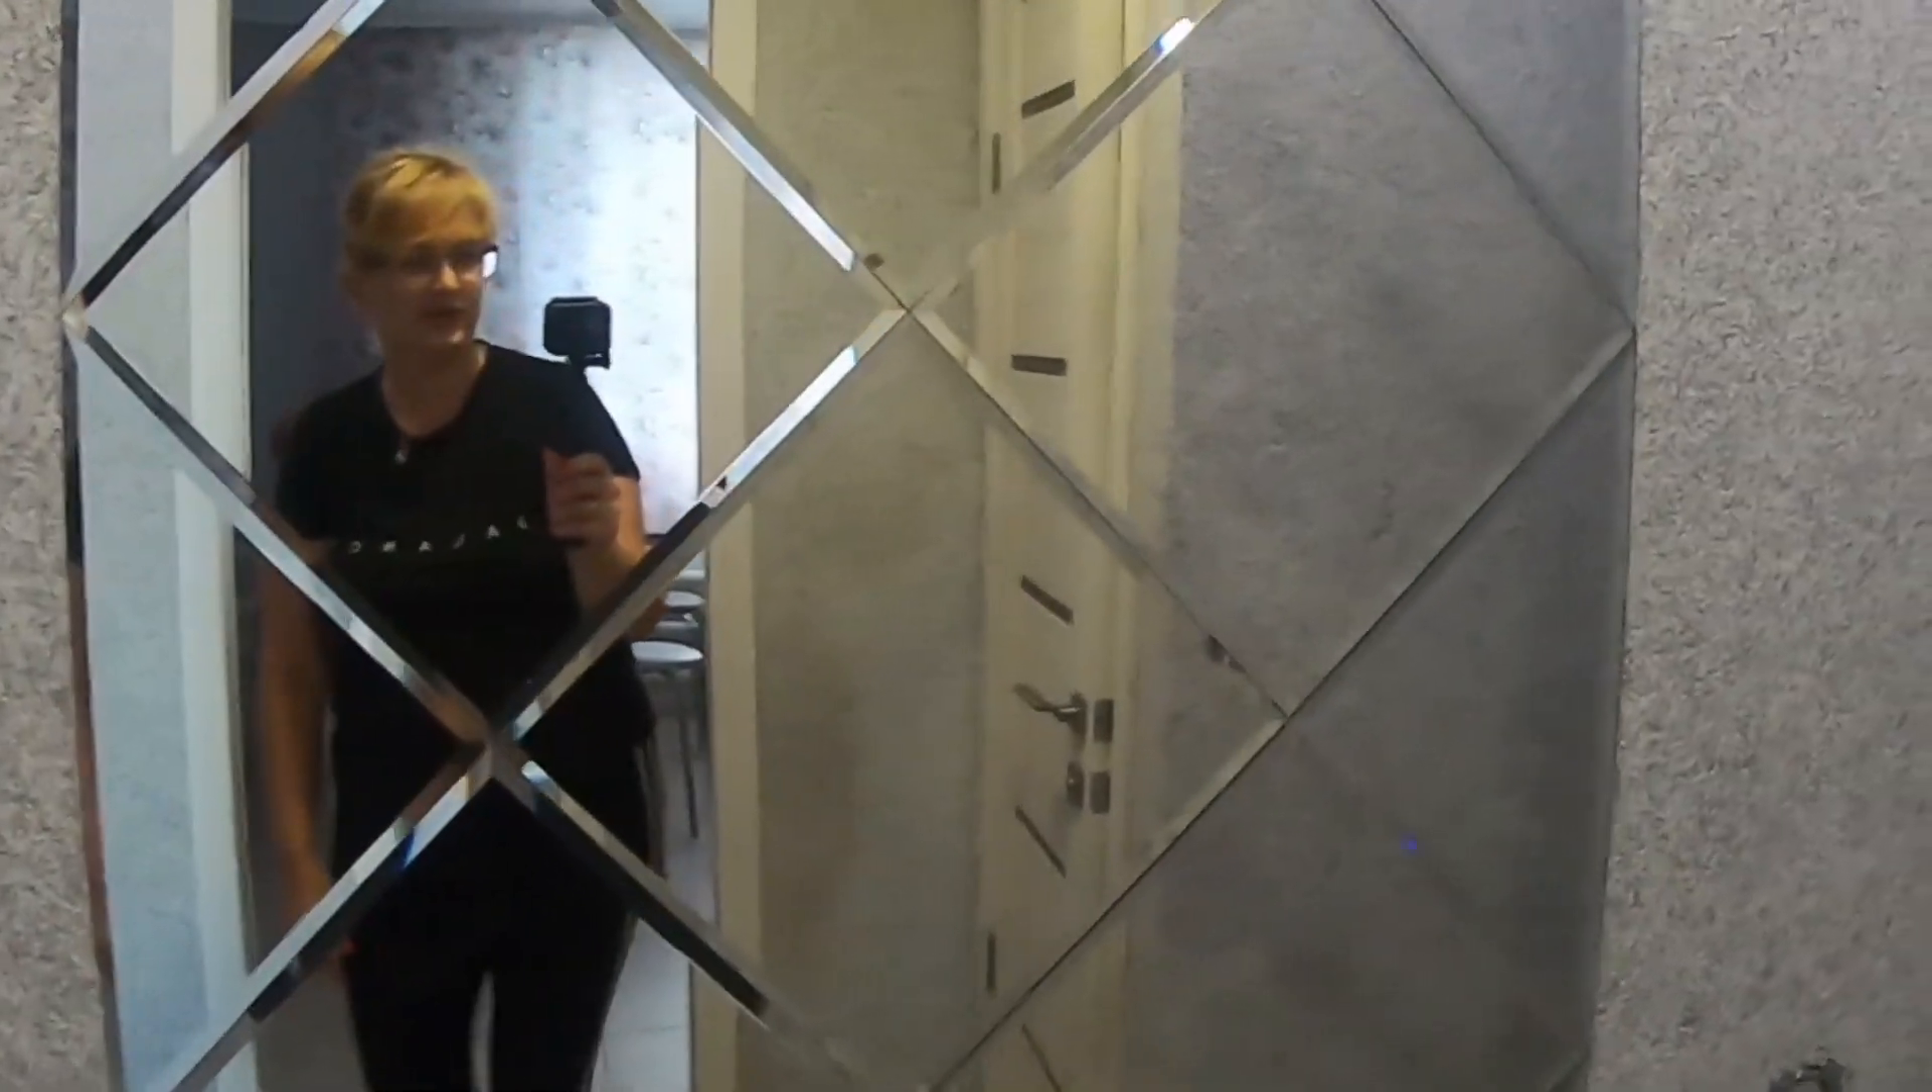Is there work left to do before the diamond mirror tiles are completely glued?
No.